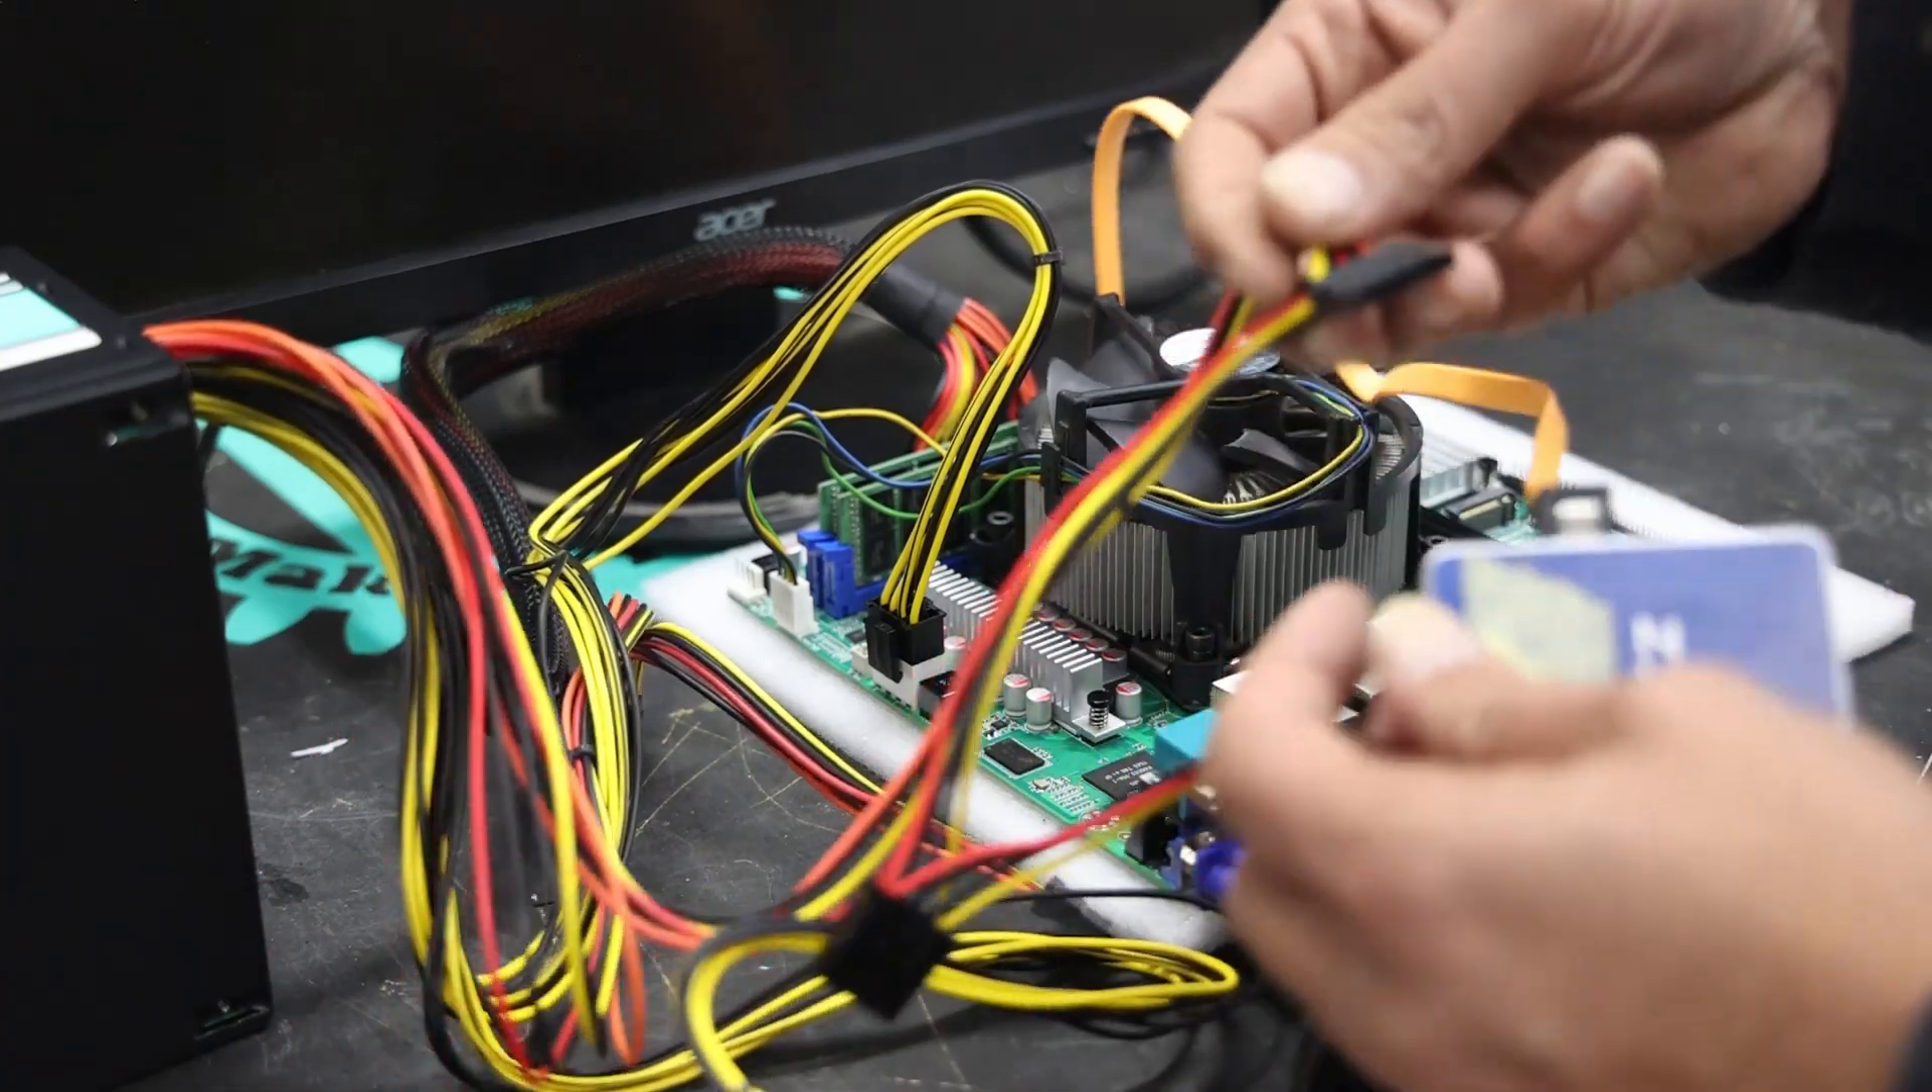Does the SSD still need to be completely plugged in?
Yes.